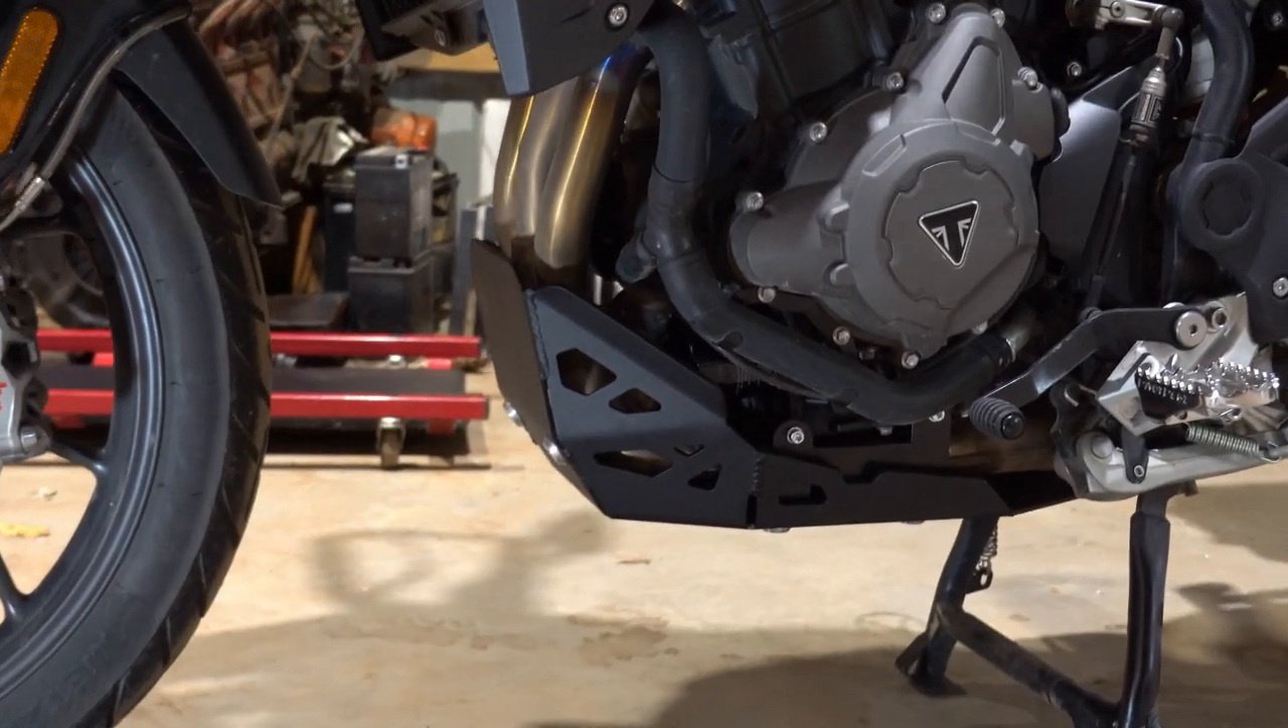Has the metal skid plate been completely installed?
Yes.